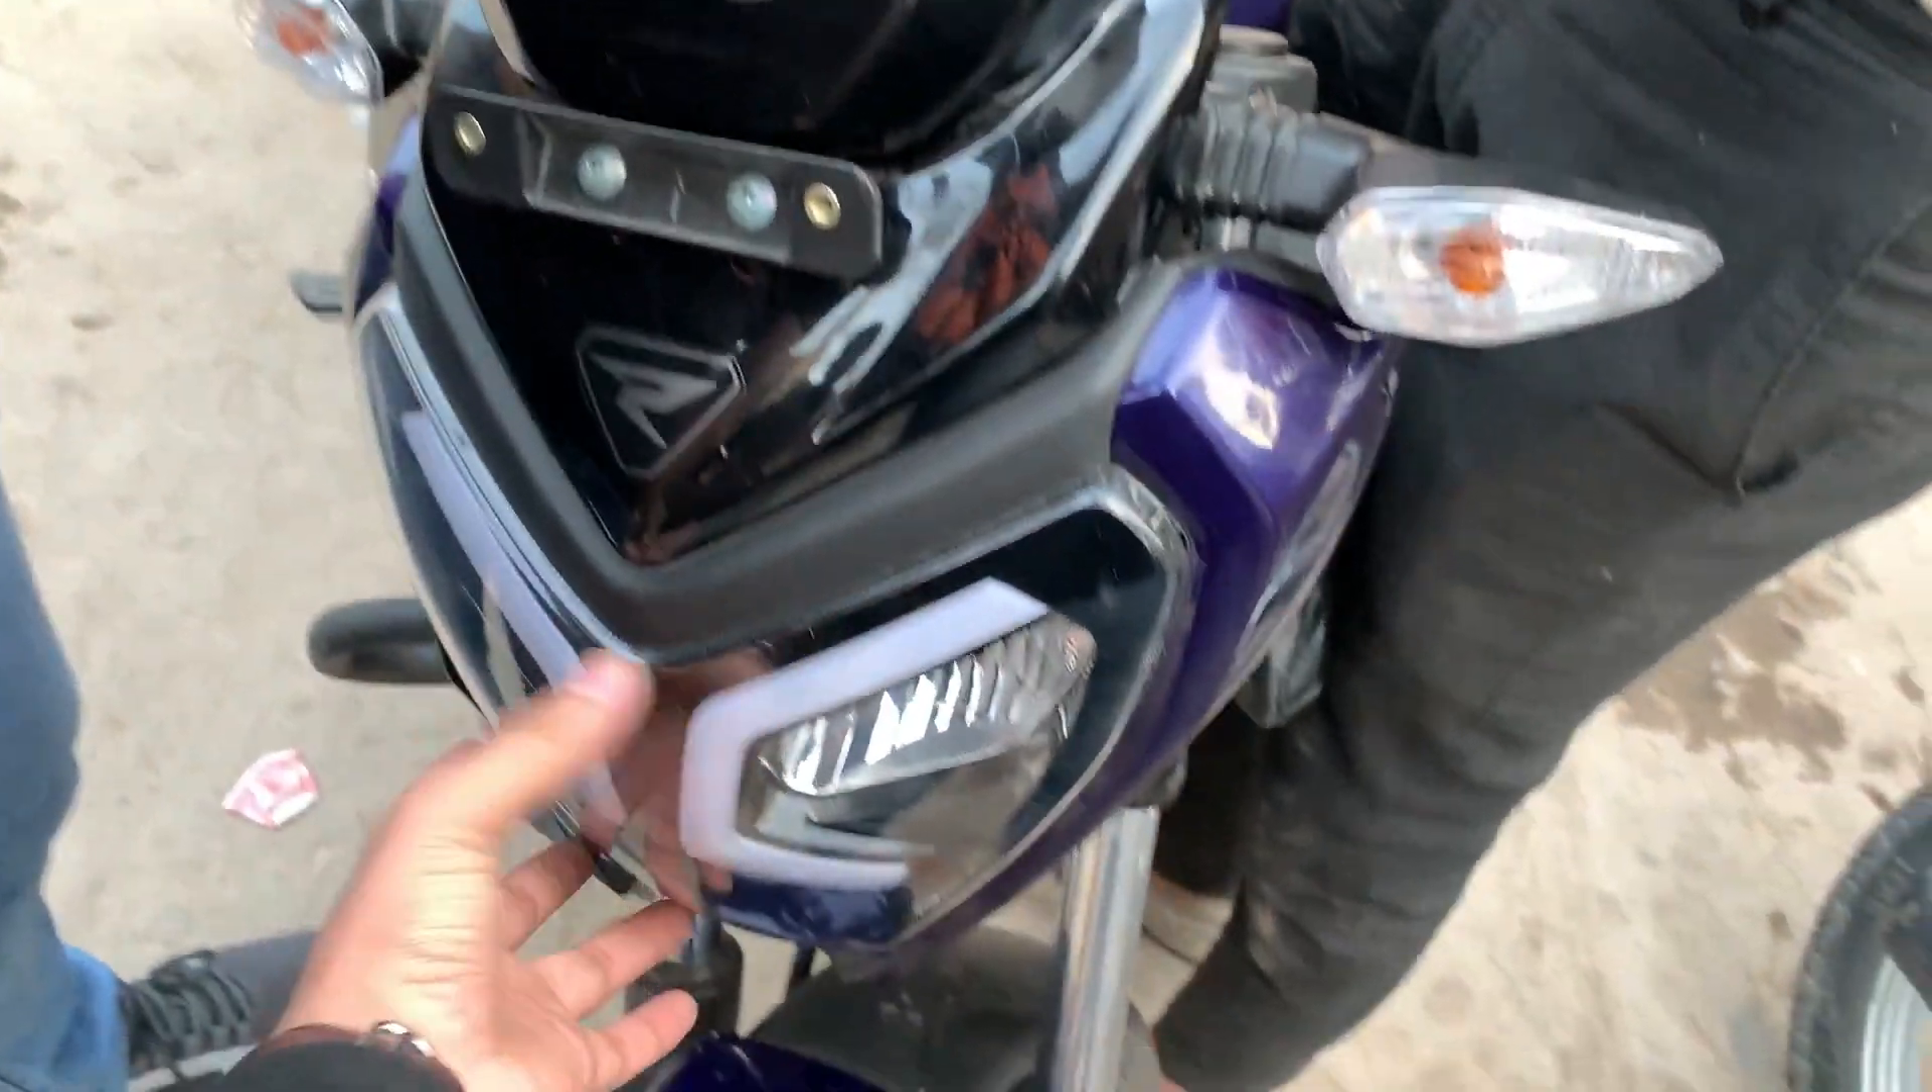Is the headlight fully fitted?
Yes.